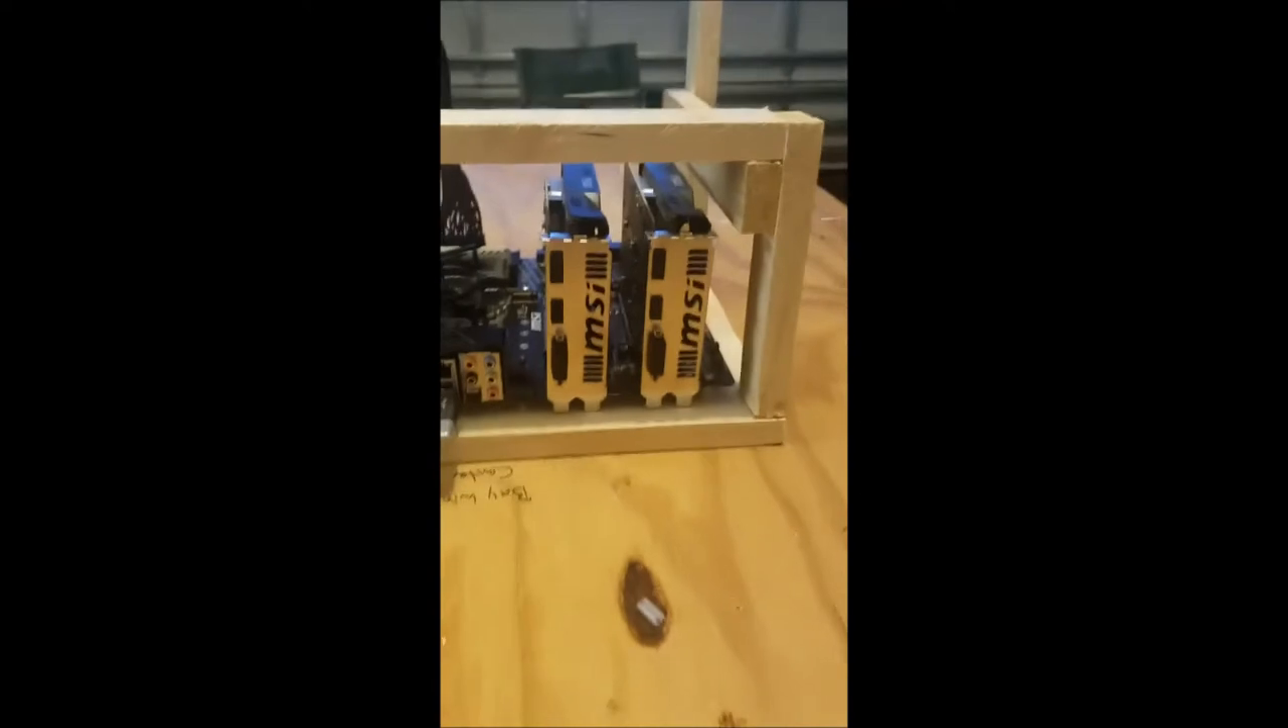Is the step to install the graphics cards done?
Yes.